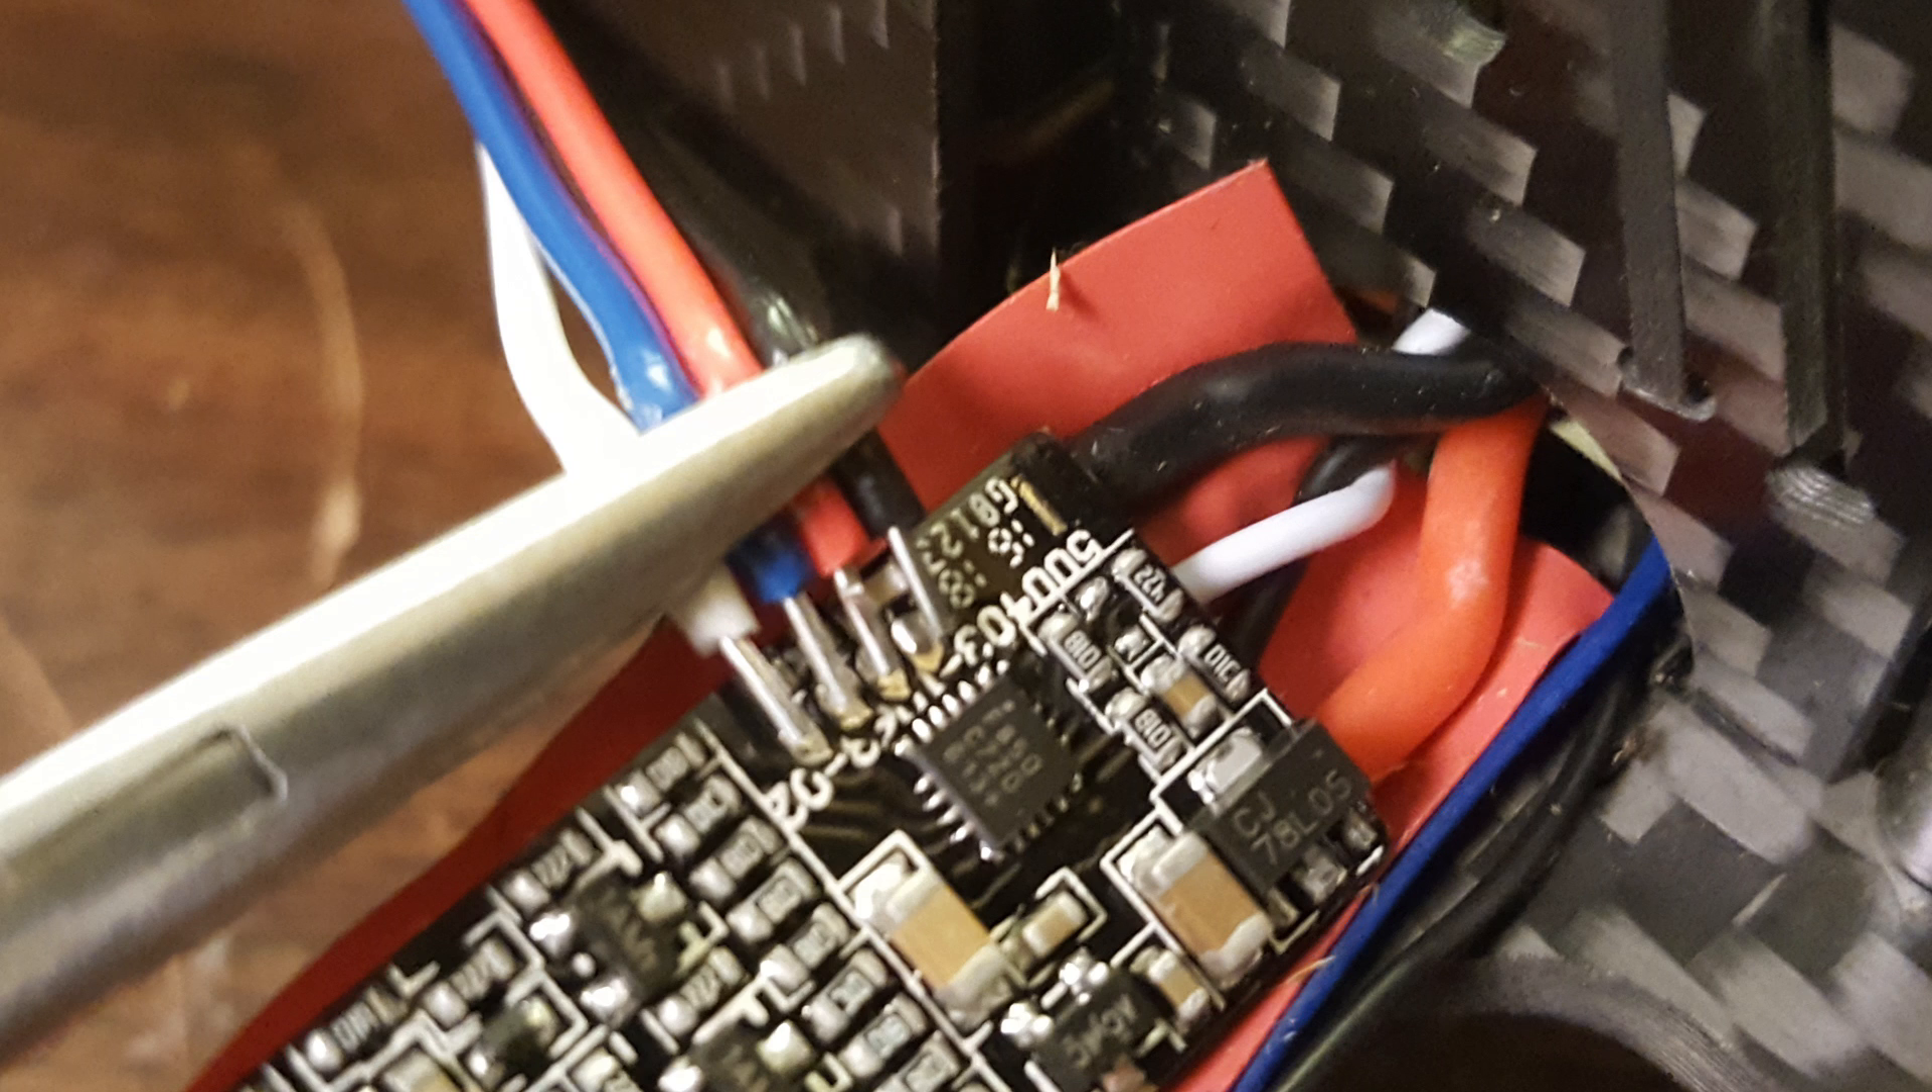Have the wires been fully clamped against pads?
Yes.